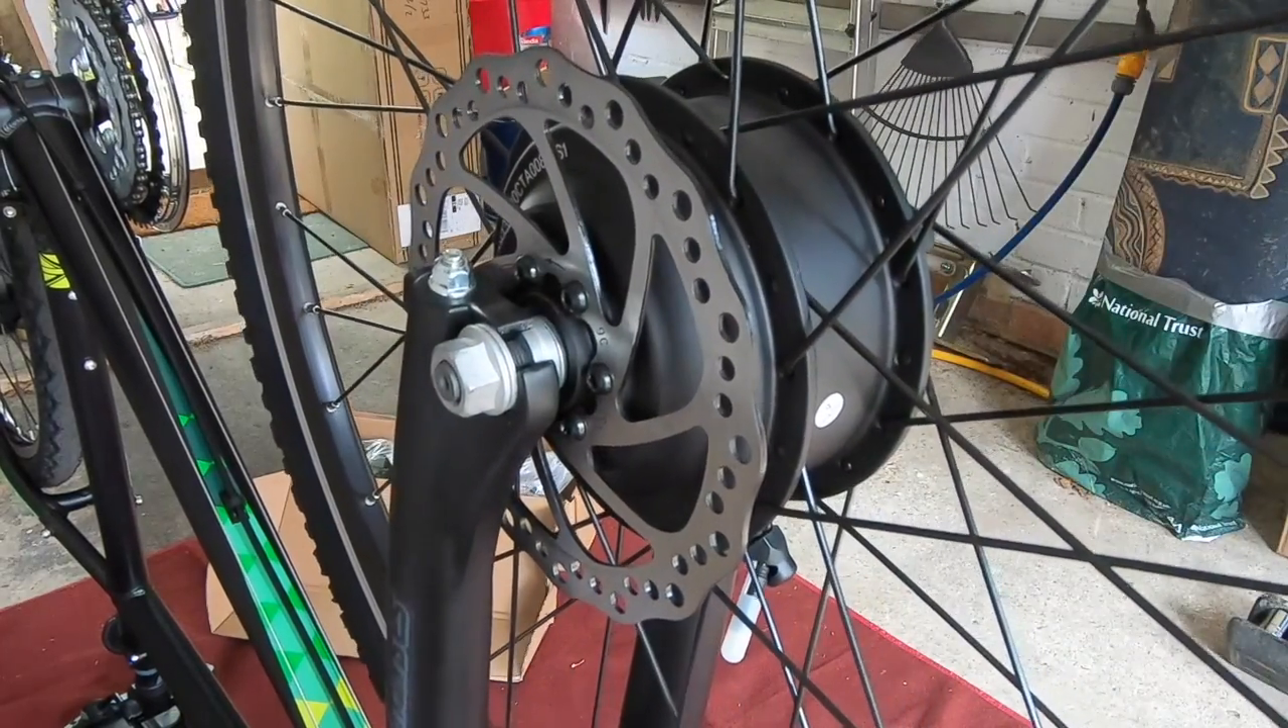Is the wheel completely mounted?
Yes.